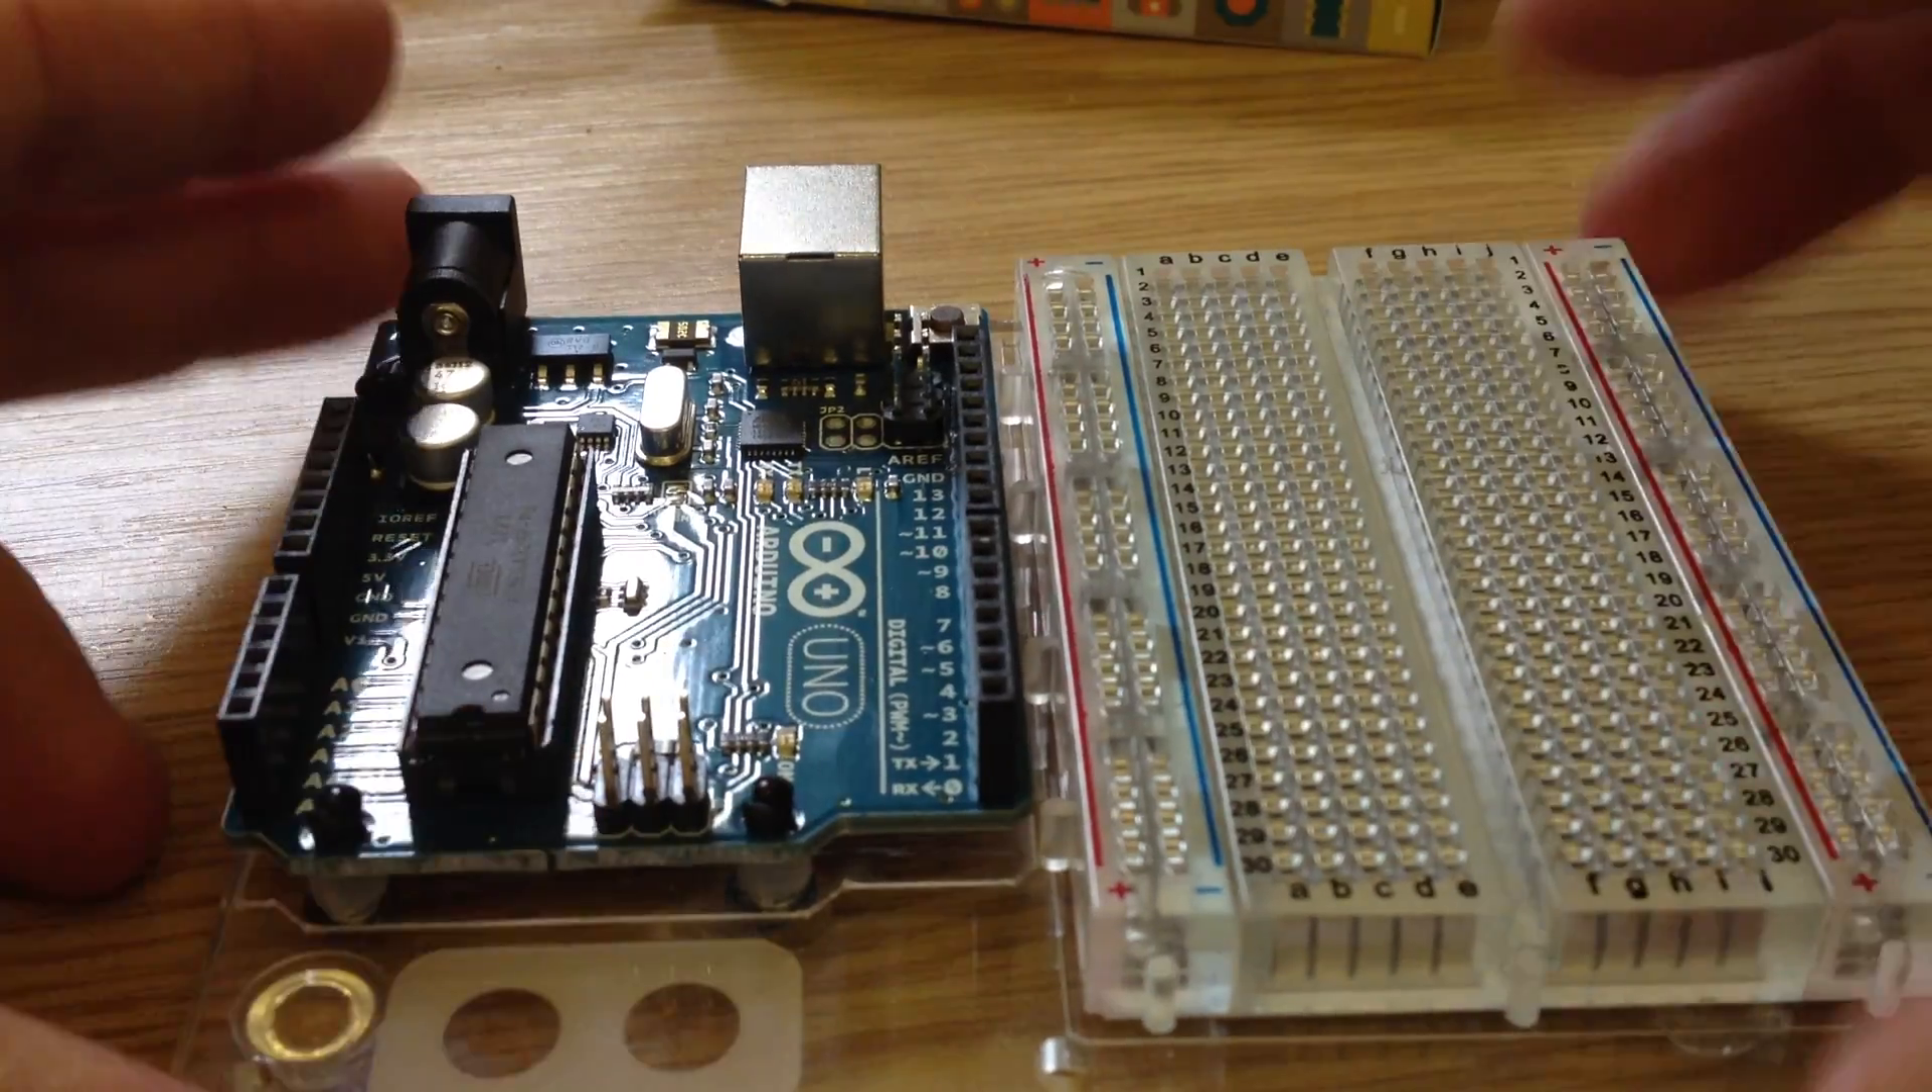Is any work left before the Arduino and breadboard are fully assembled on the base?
No.